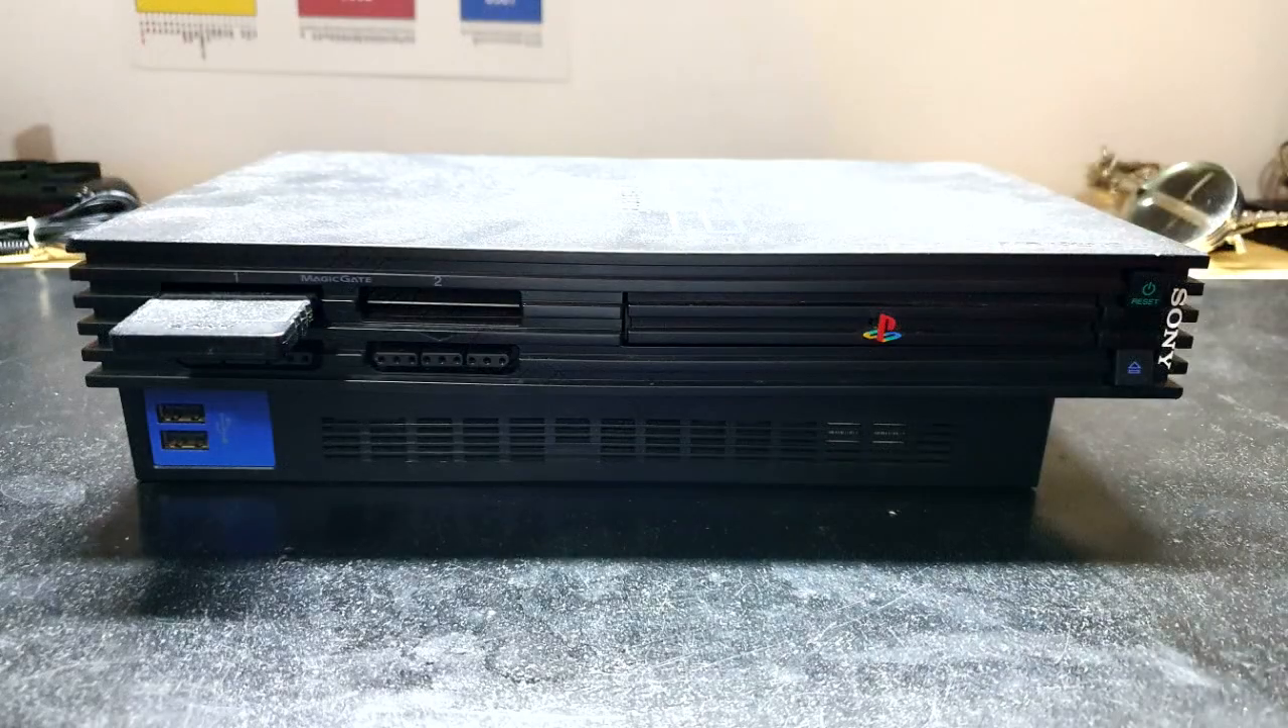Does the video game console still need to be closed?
No.